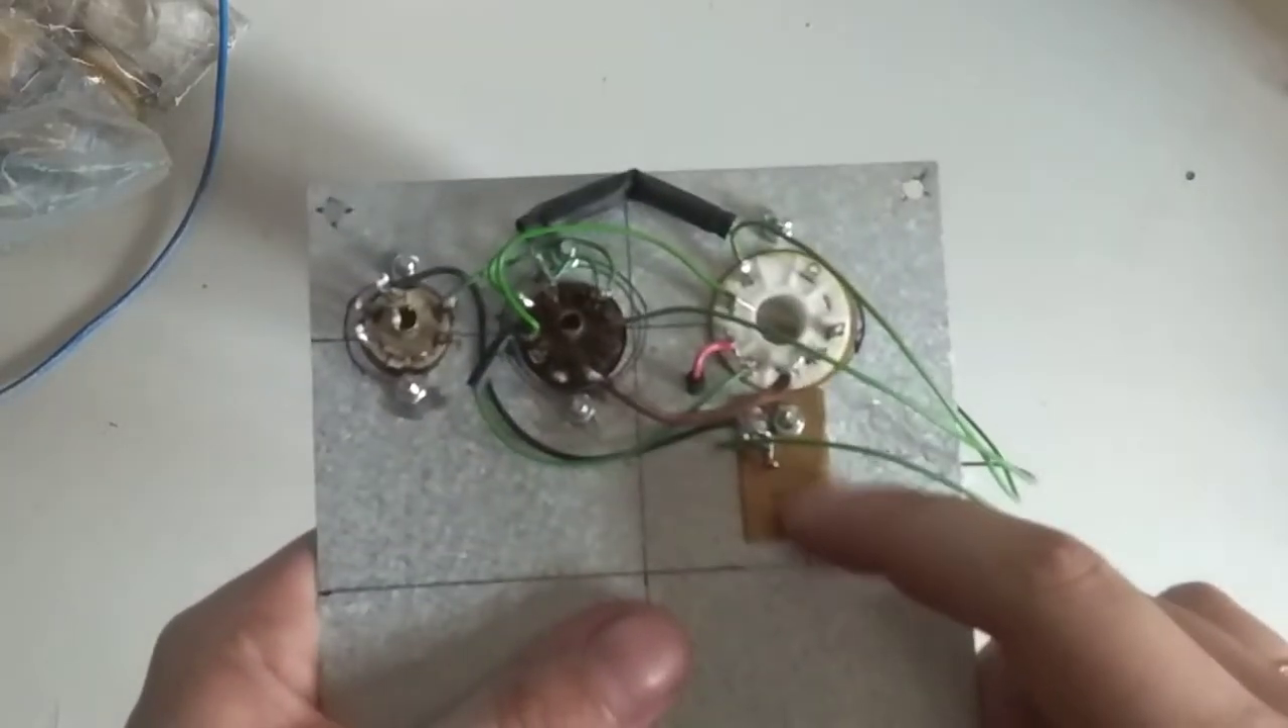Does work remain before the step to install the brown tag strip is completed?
No.